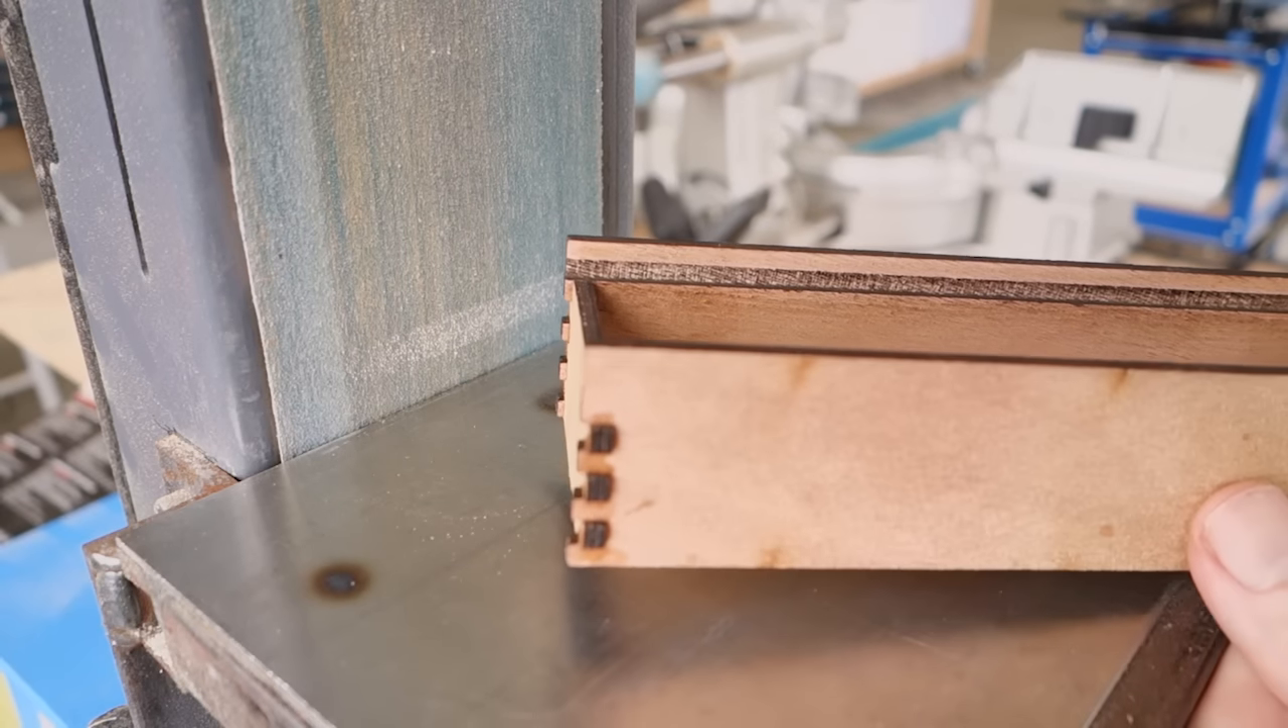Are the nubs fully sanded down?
No.